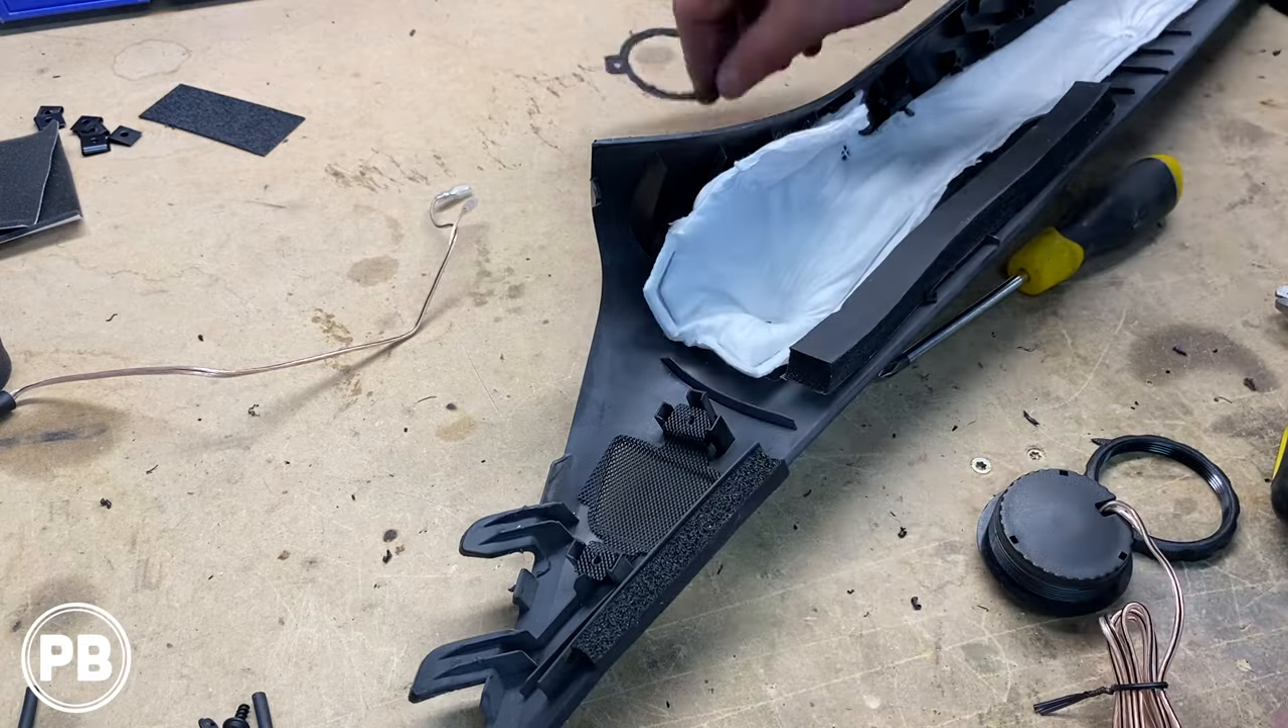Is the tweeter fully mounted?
No.